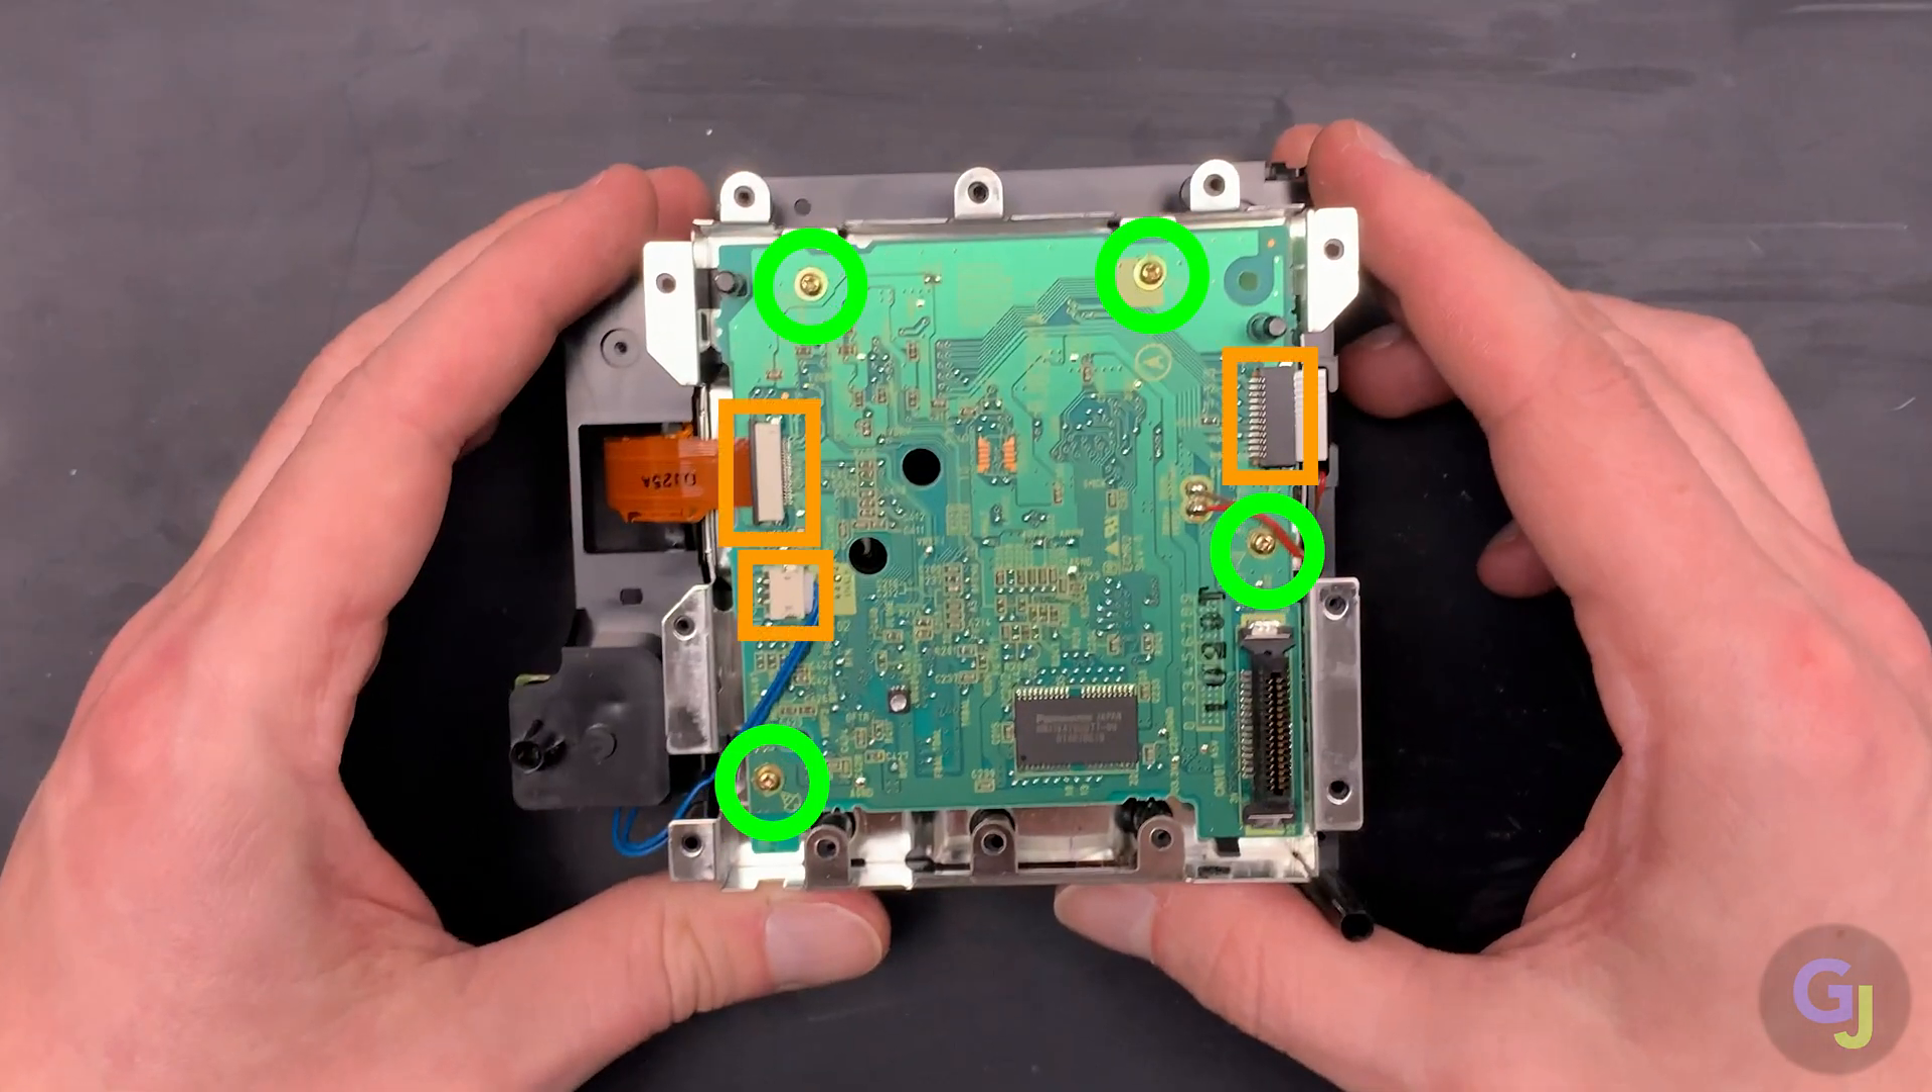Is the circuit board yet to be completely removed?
Yes.